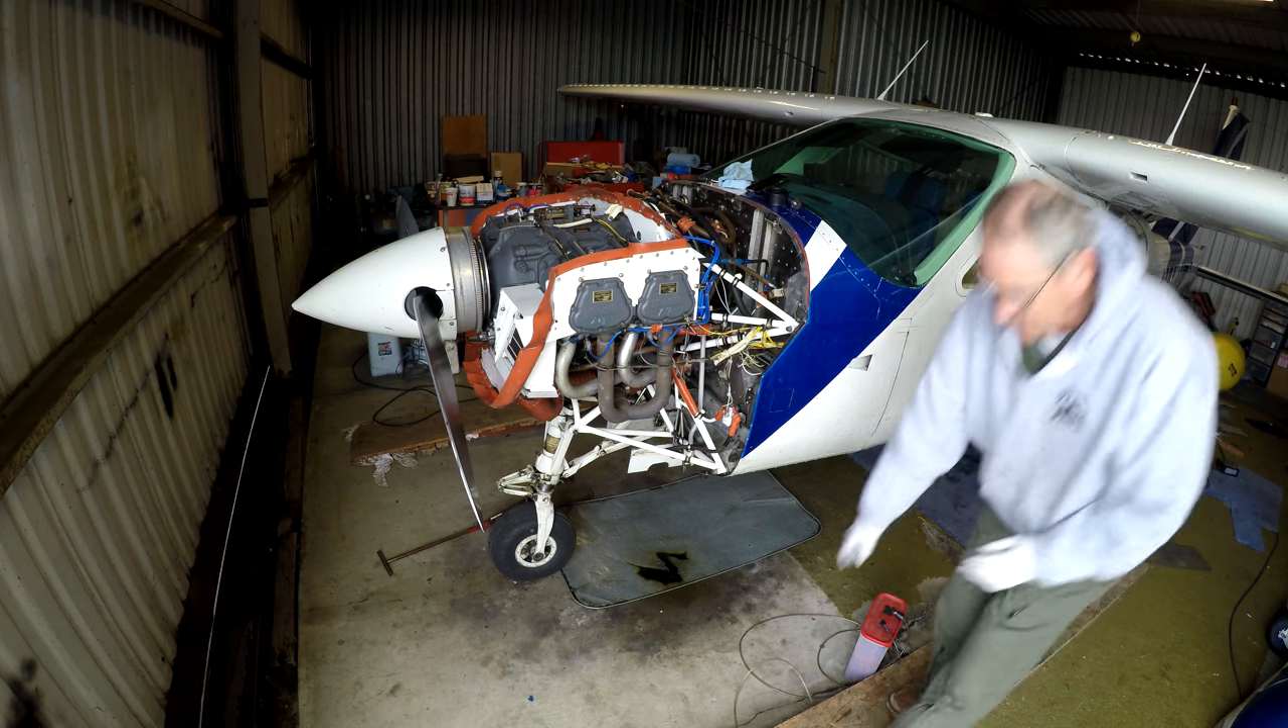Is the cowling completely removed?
Yes.